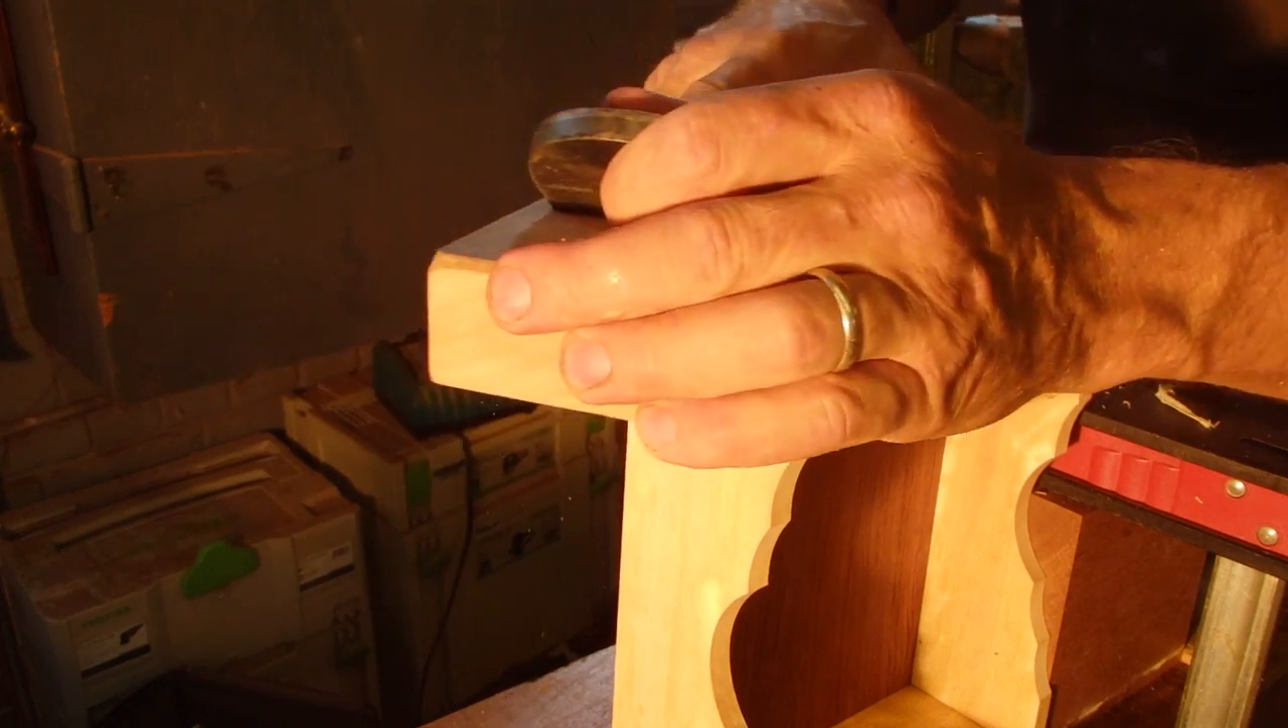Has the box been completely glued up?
Yes.